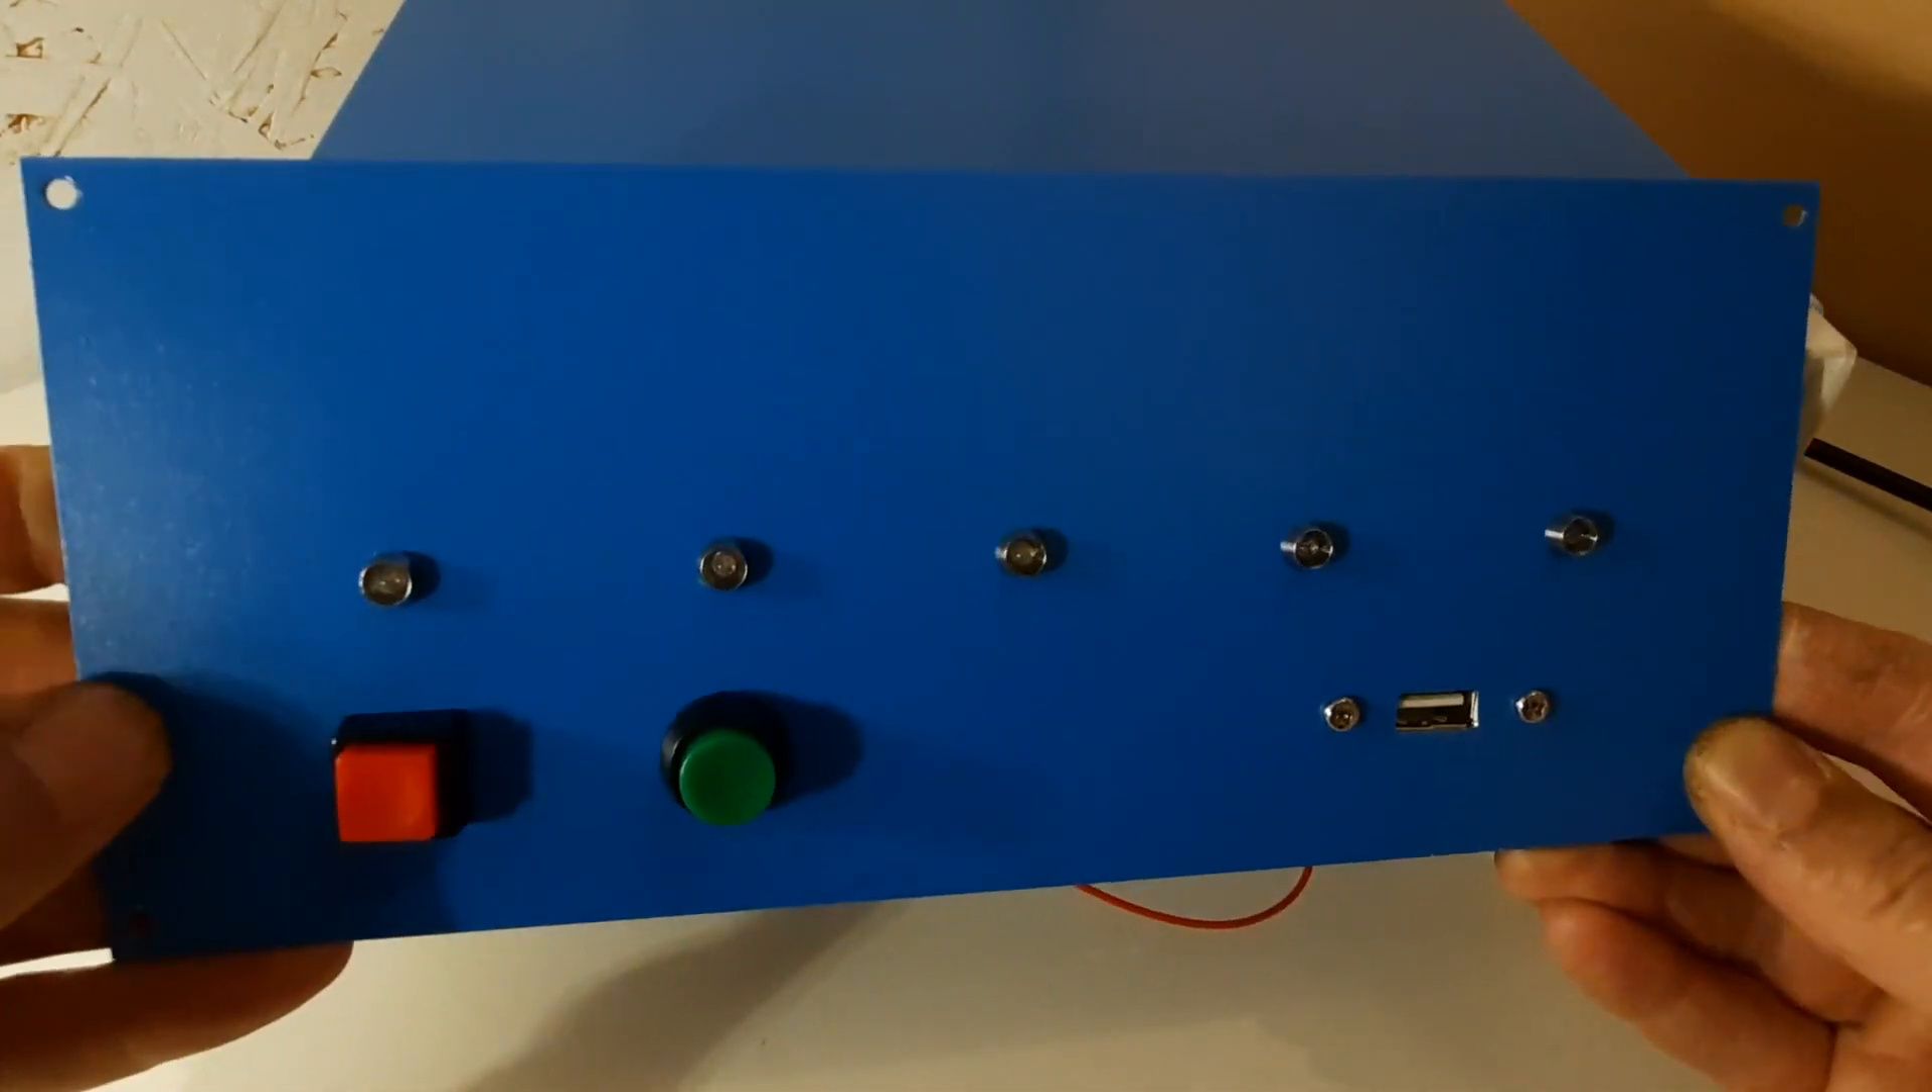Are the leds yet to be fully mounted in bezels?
No.